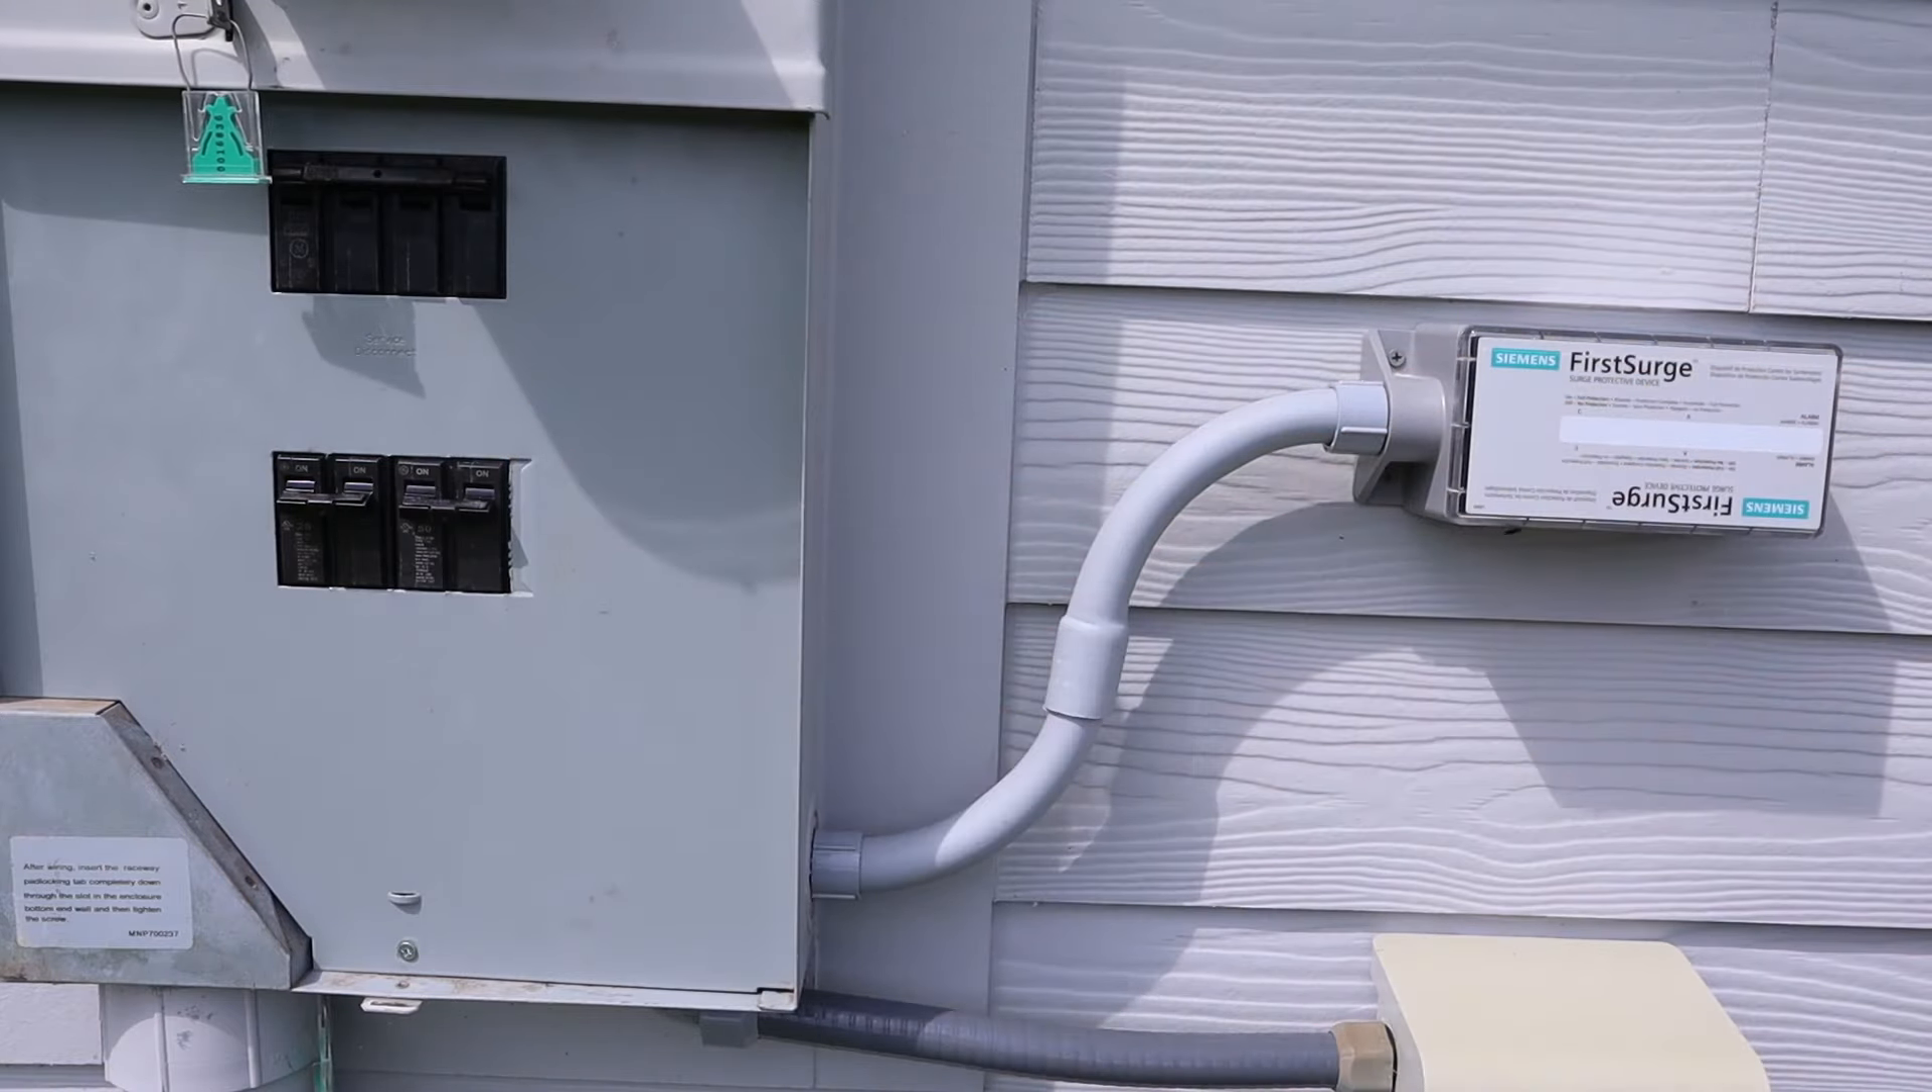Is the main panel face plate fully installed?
Yes.